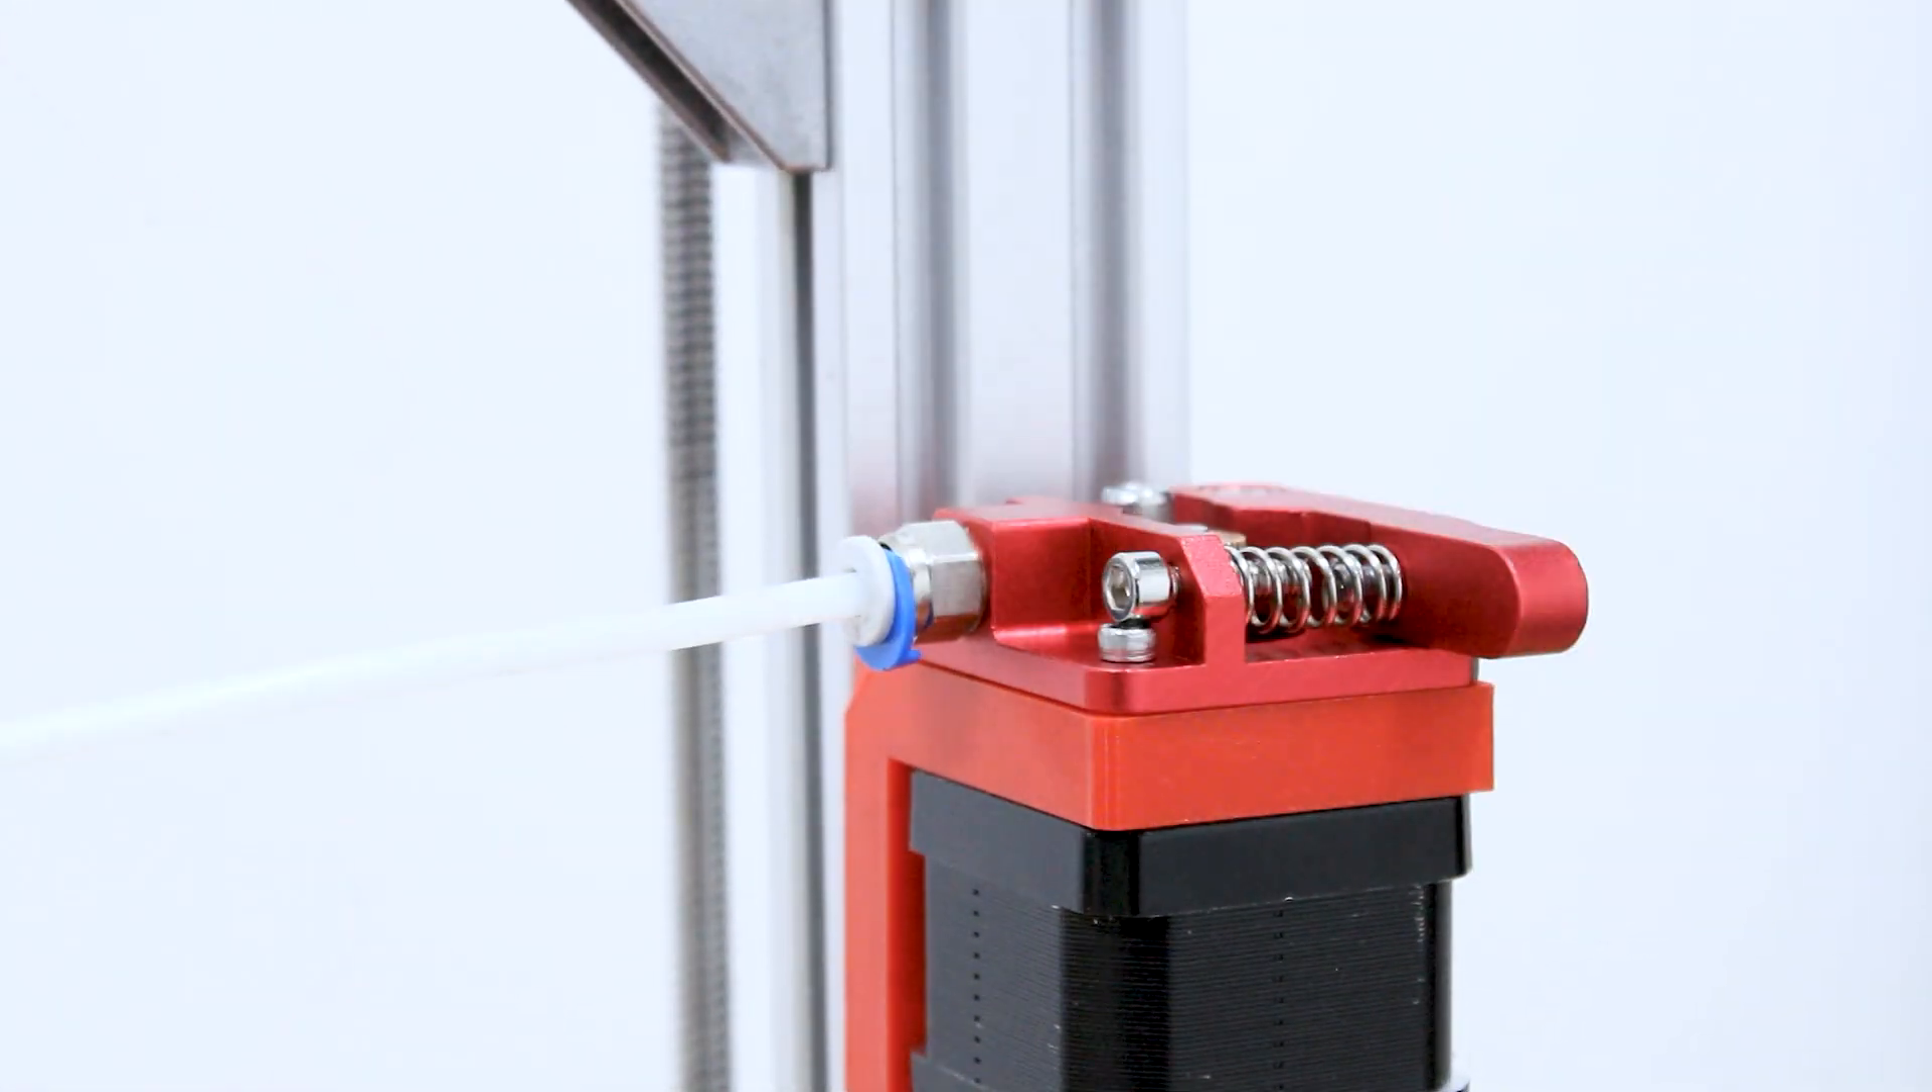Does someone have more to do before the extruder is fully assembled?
No.